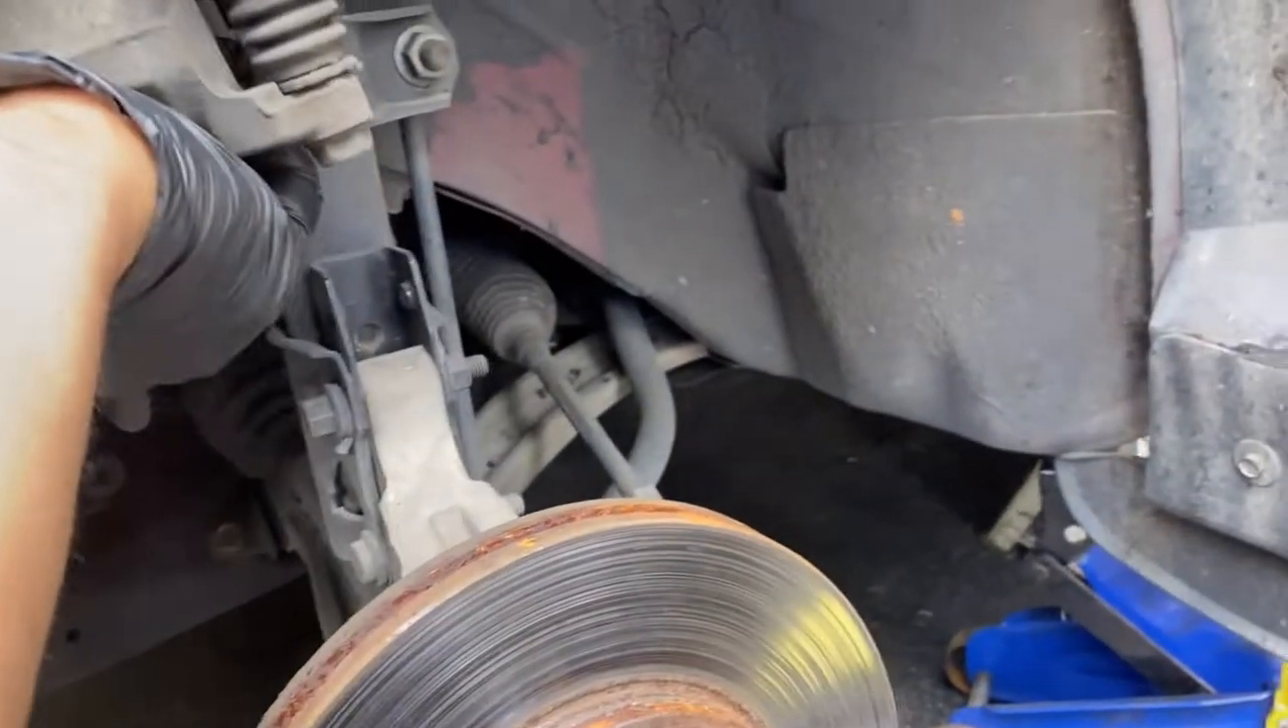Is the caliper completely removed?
Yes.